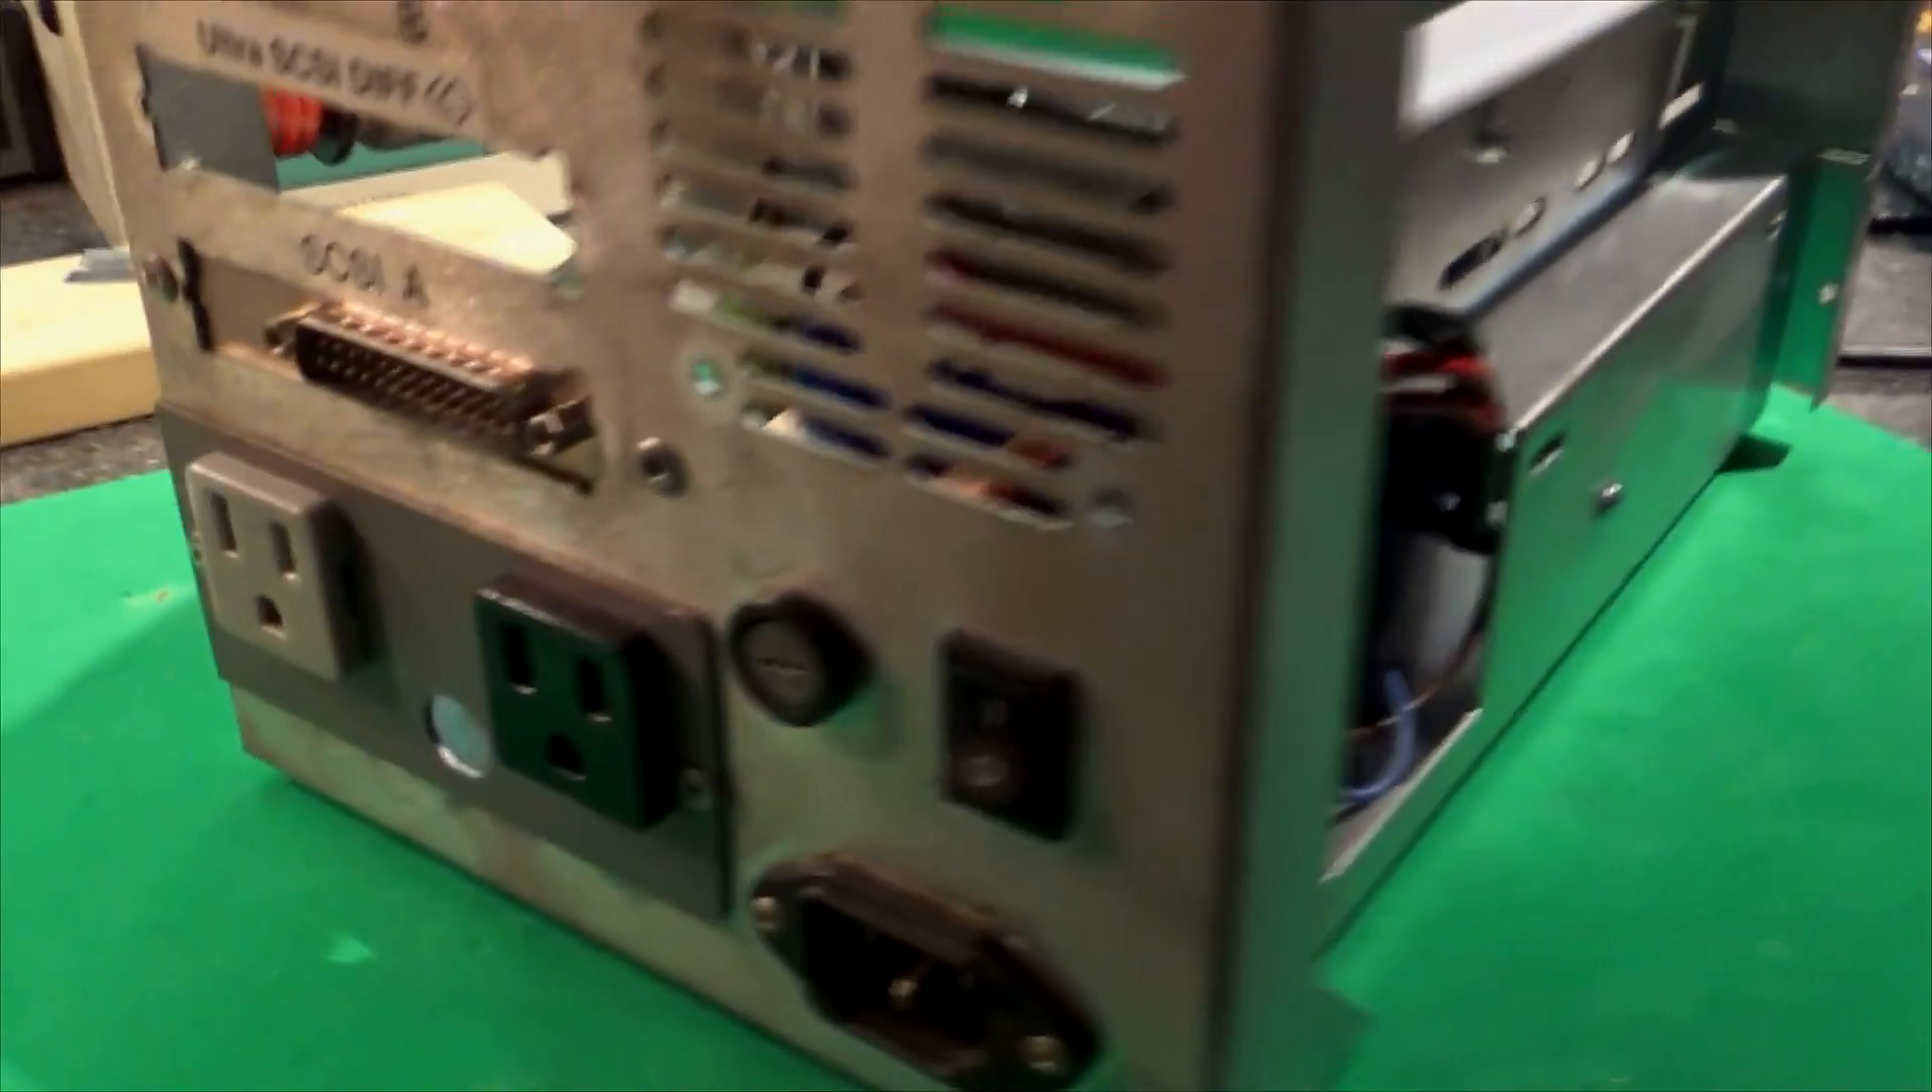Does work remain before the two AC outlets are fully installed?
No.